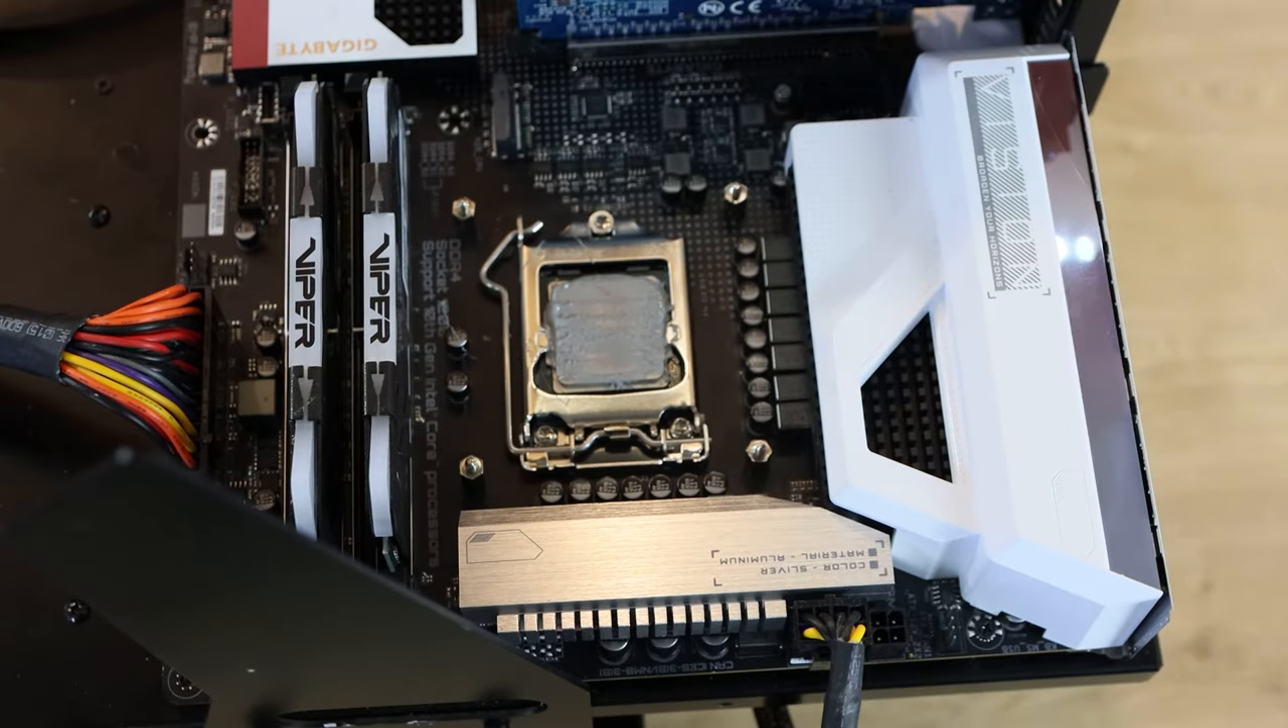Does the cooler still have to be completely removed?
No.